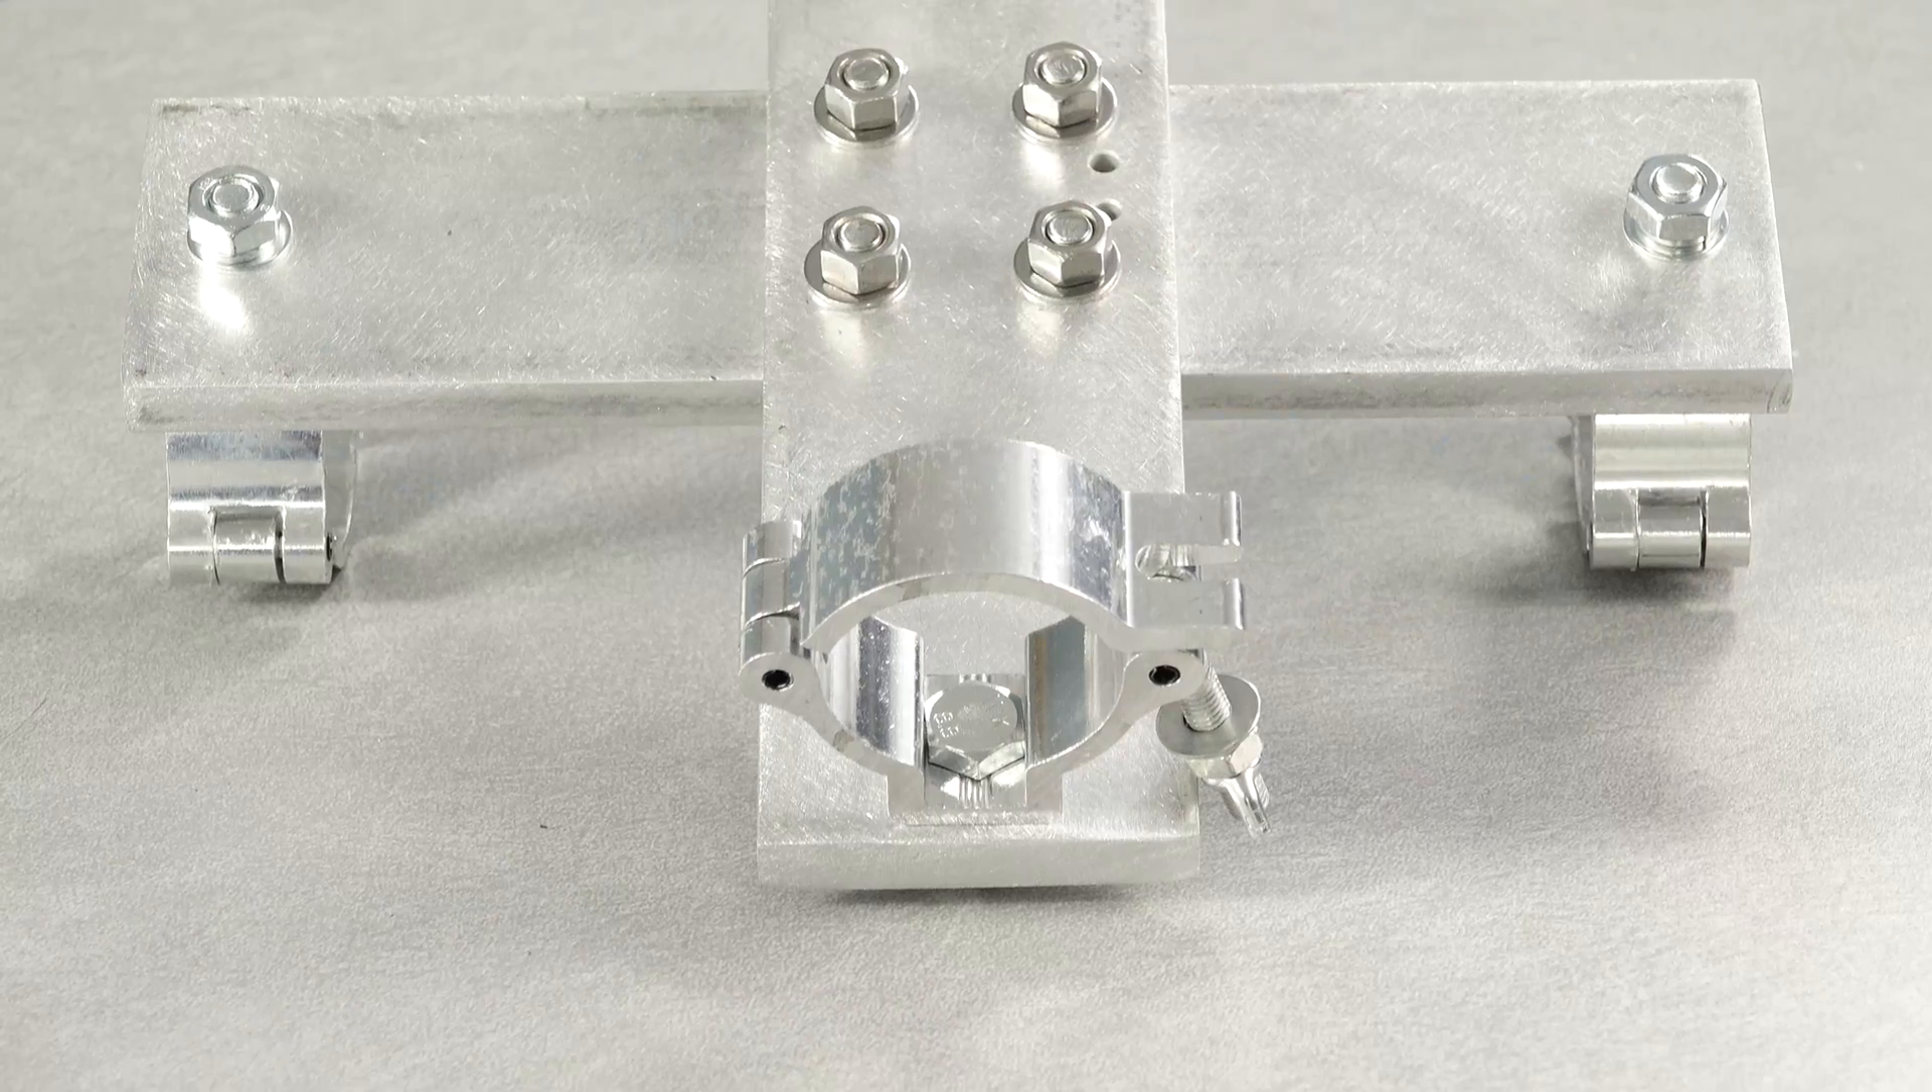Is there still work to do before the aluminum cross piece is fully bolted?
No.